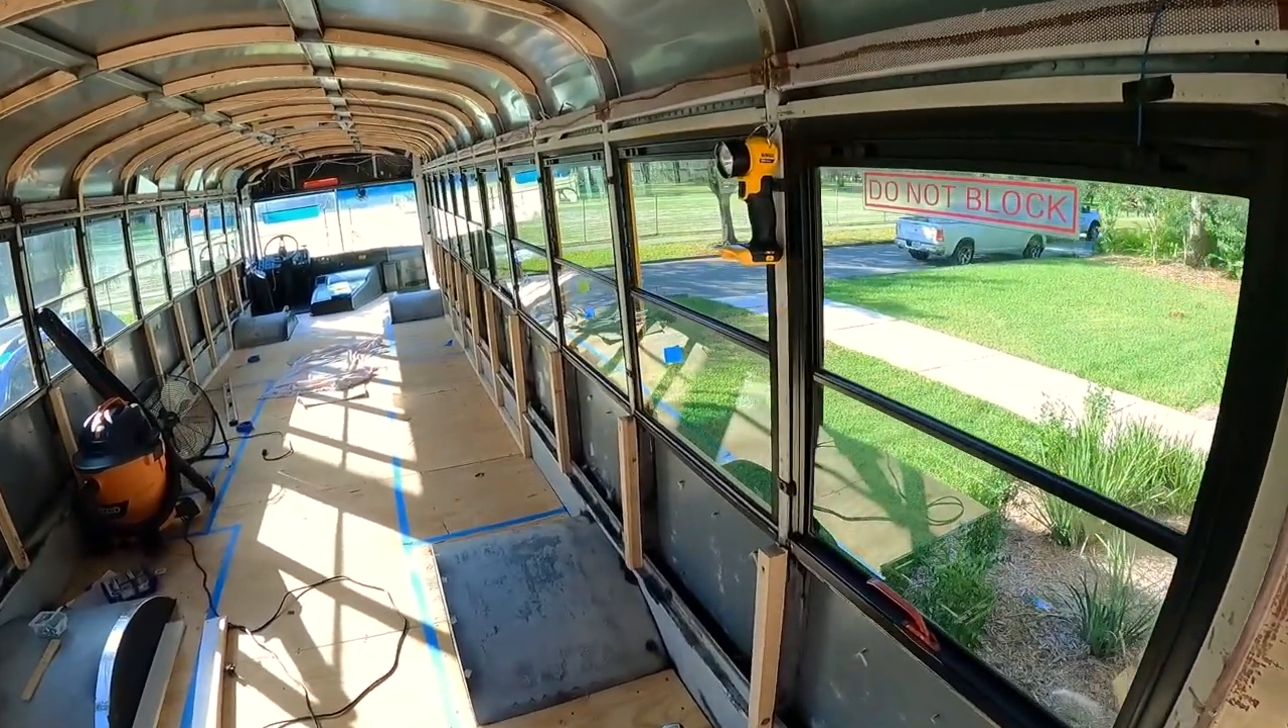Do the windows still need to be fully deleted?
Yes.